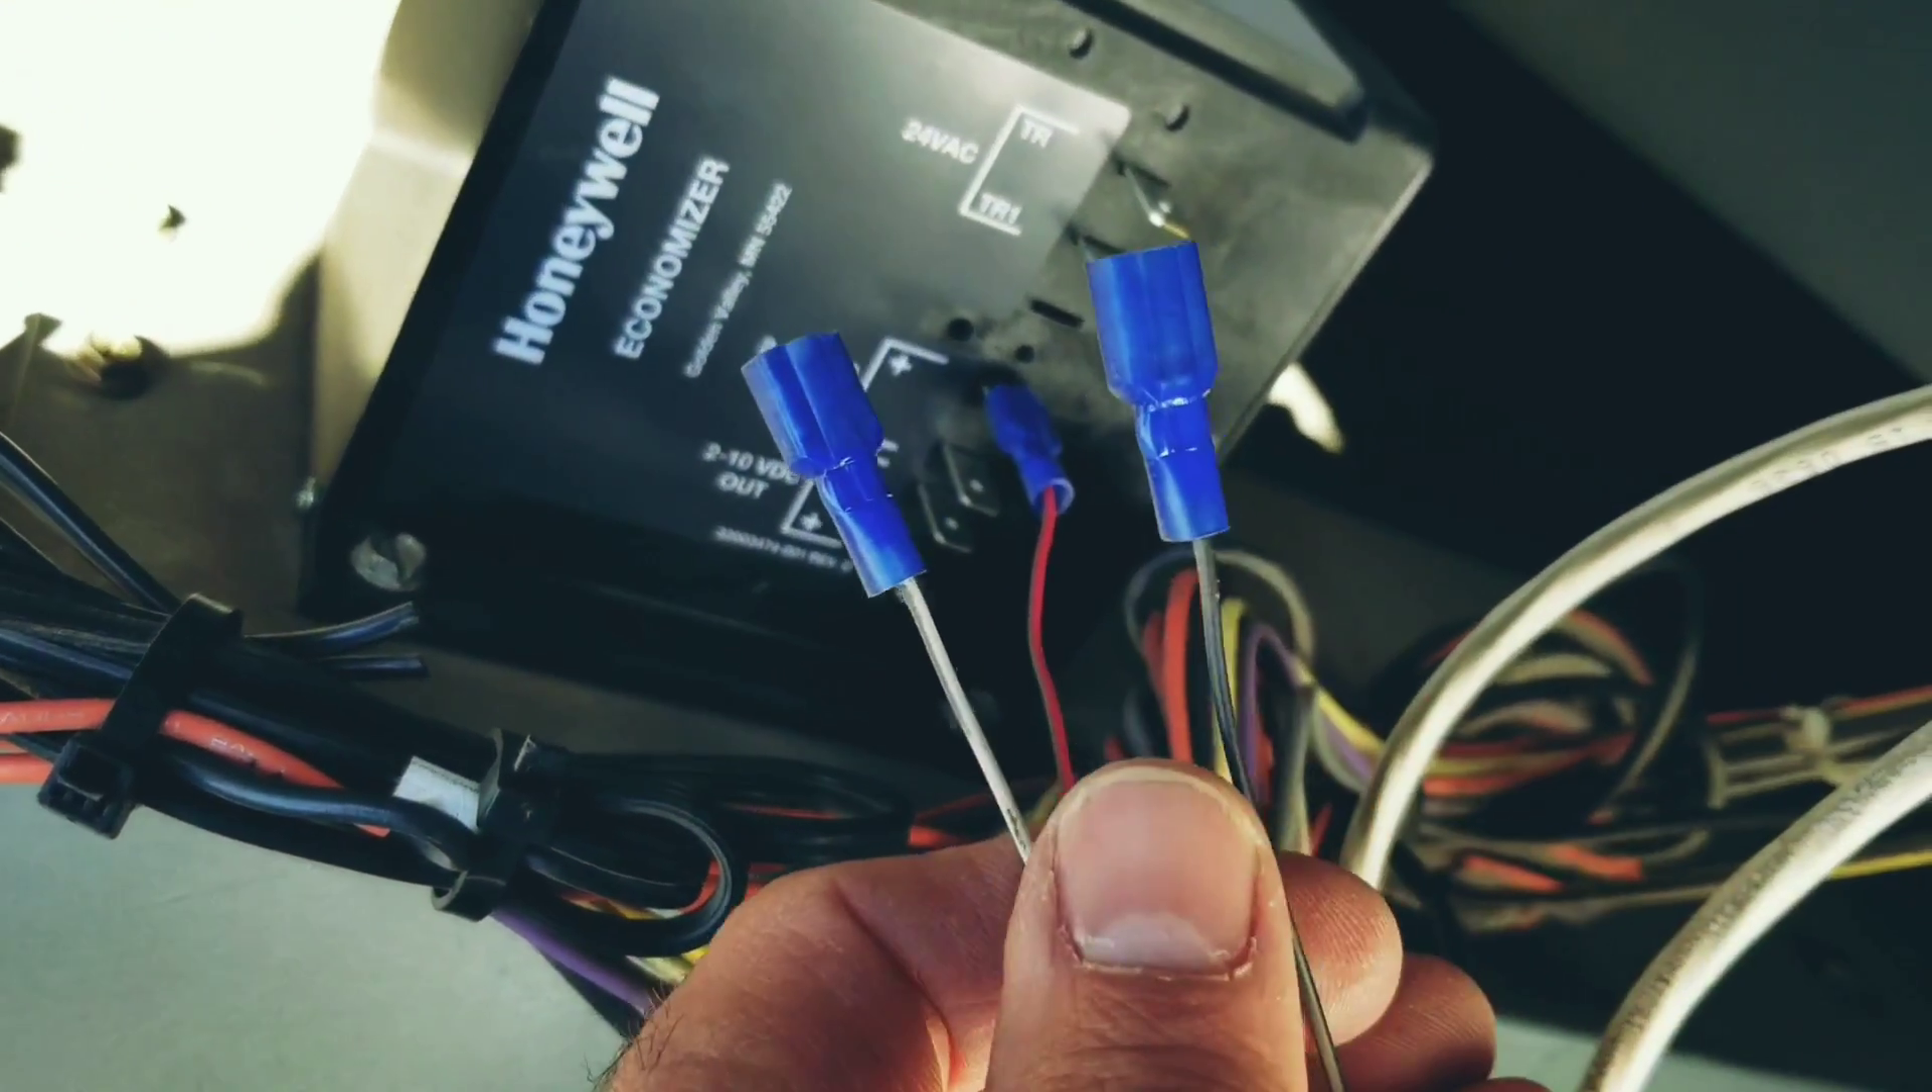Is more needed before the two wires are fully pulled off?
No.